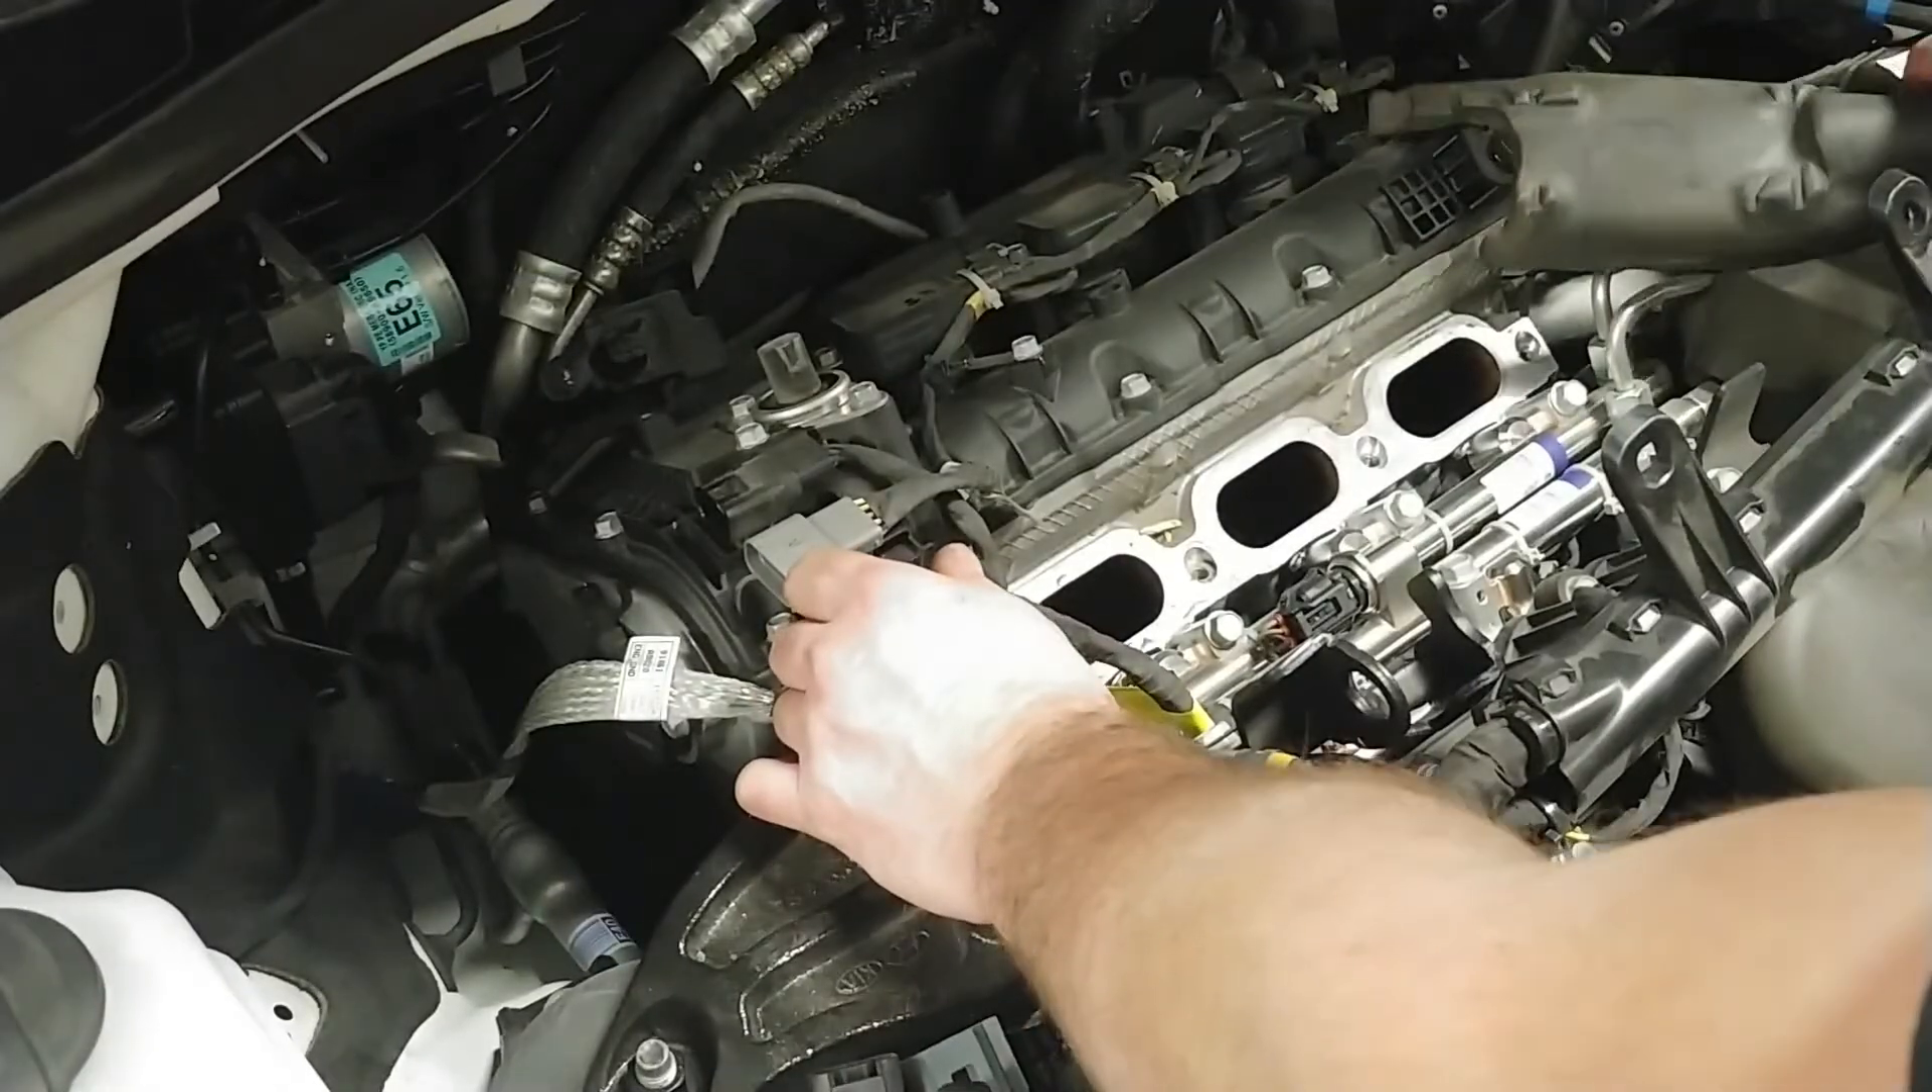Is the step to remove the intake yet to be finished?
No.